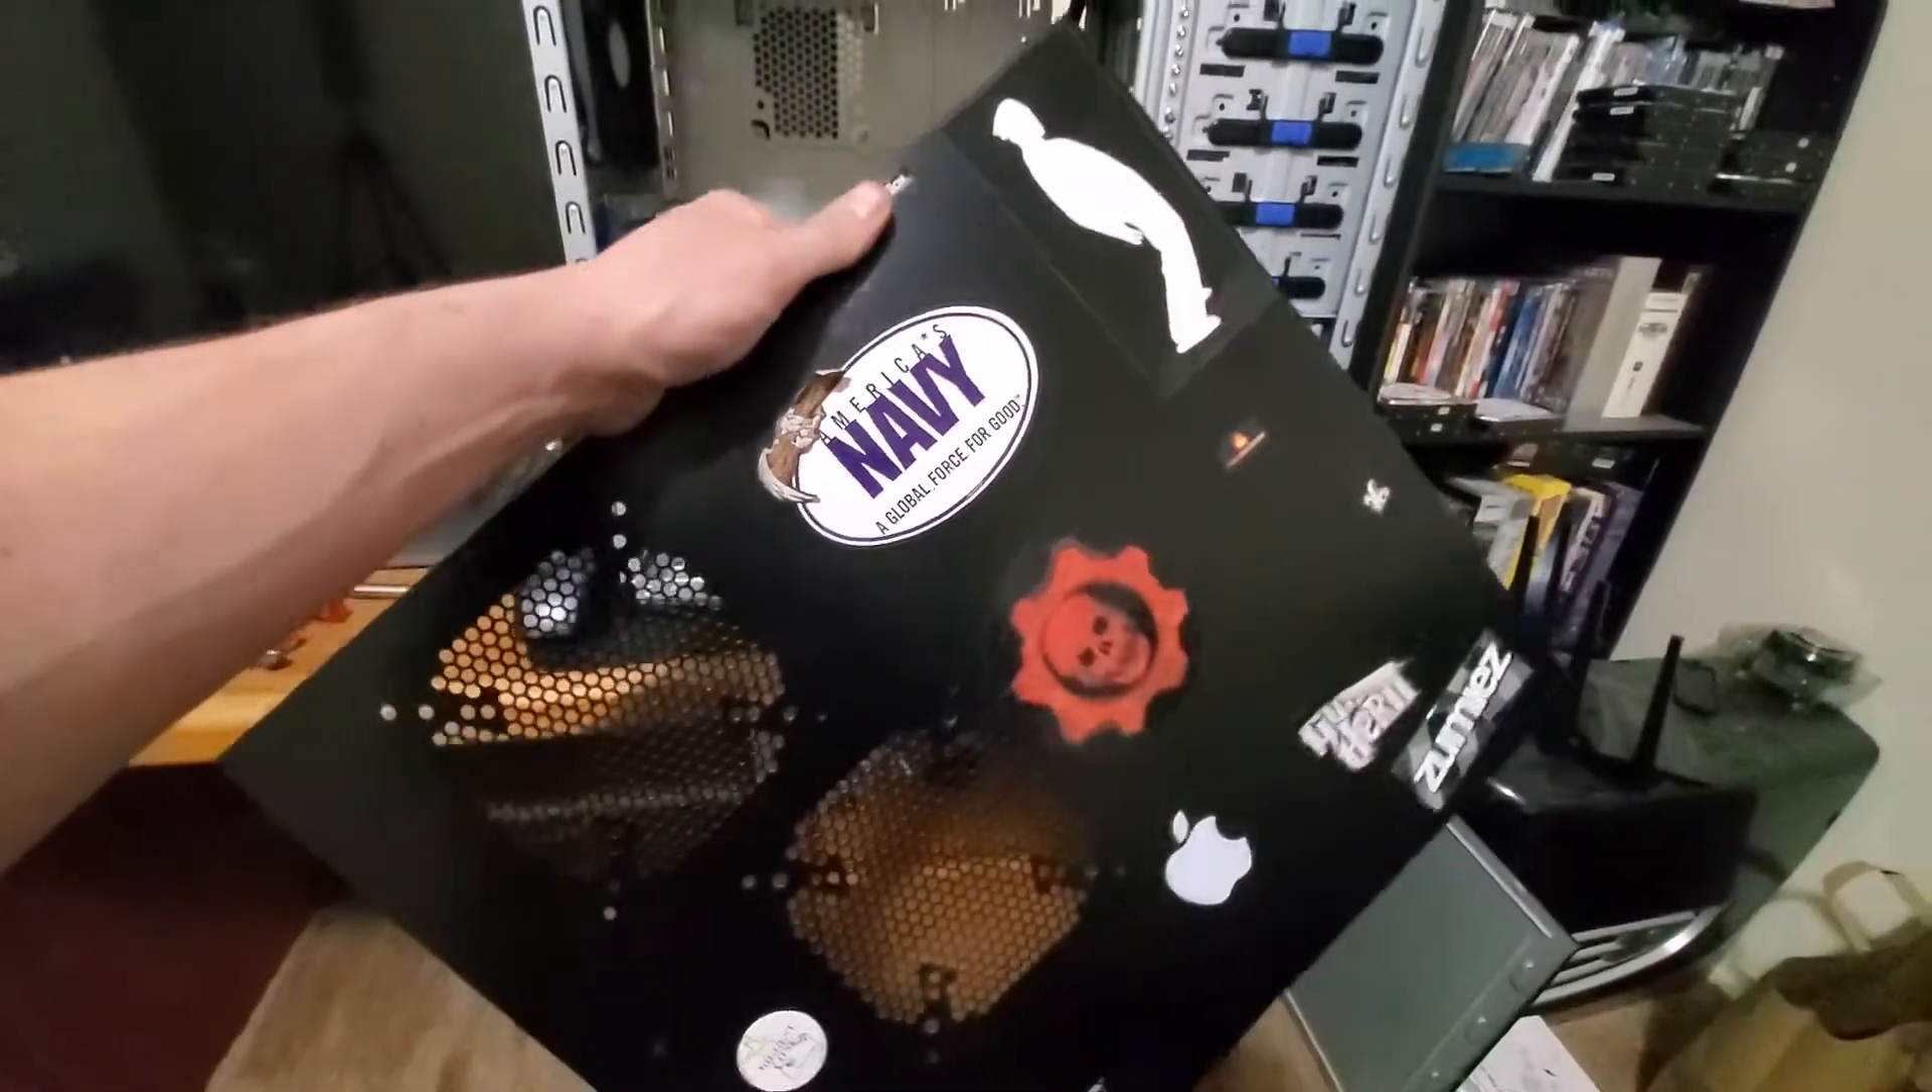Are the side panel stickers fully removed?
No.